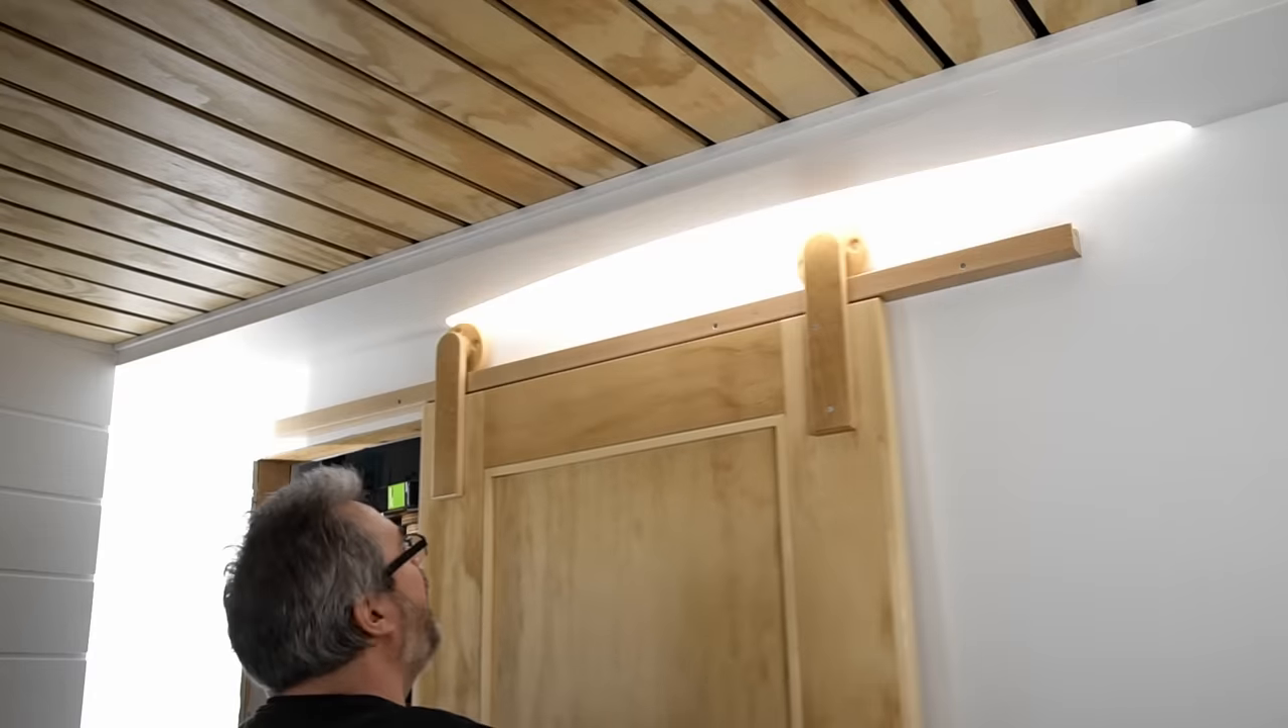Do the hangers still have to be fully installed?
No.